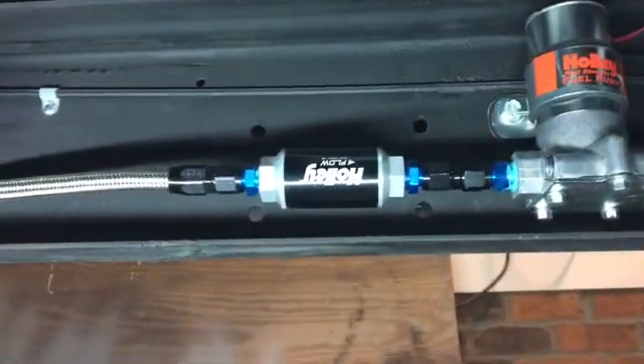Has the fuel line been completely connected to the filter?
Yes.